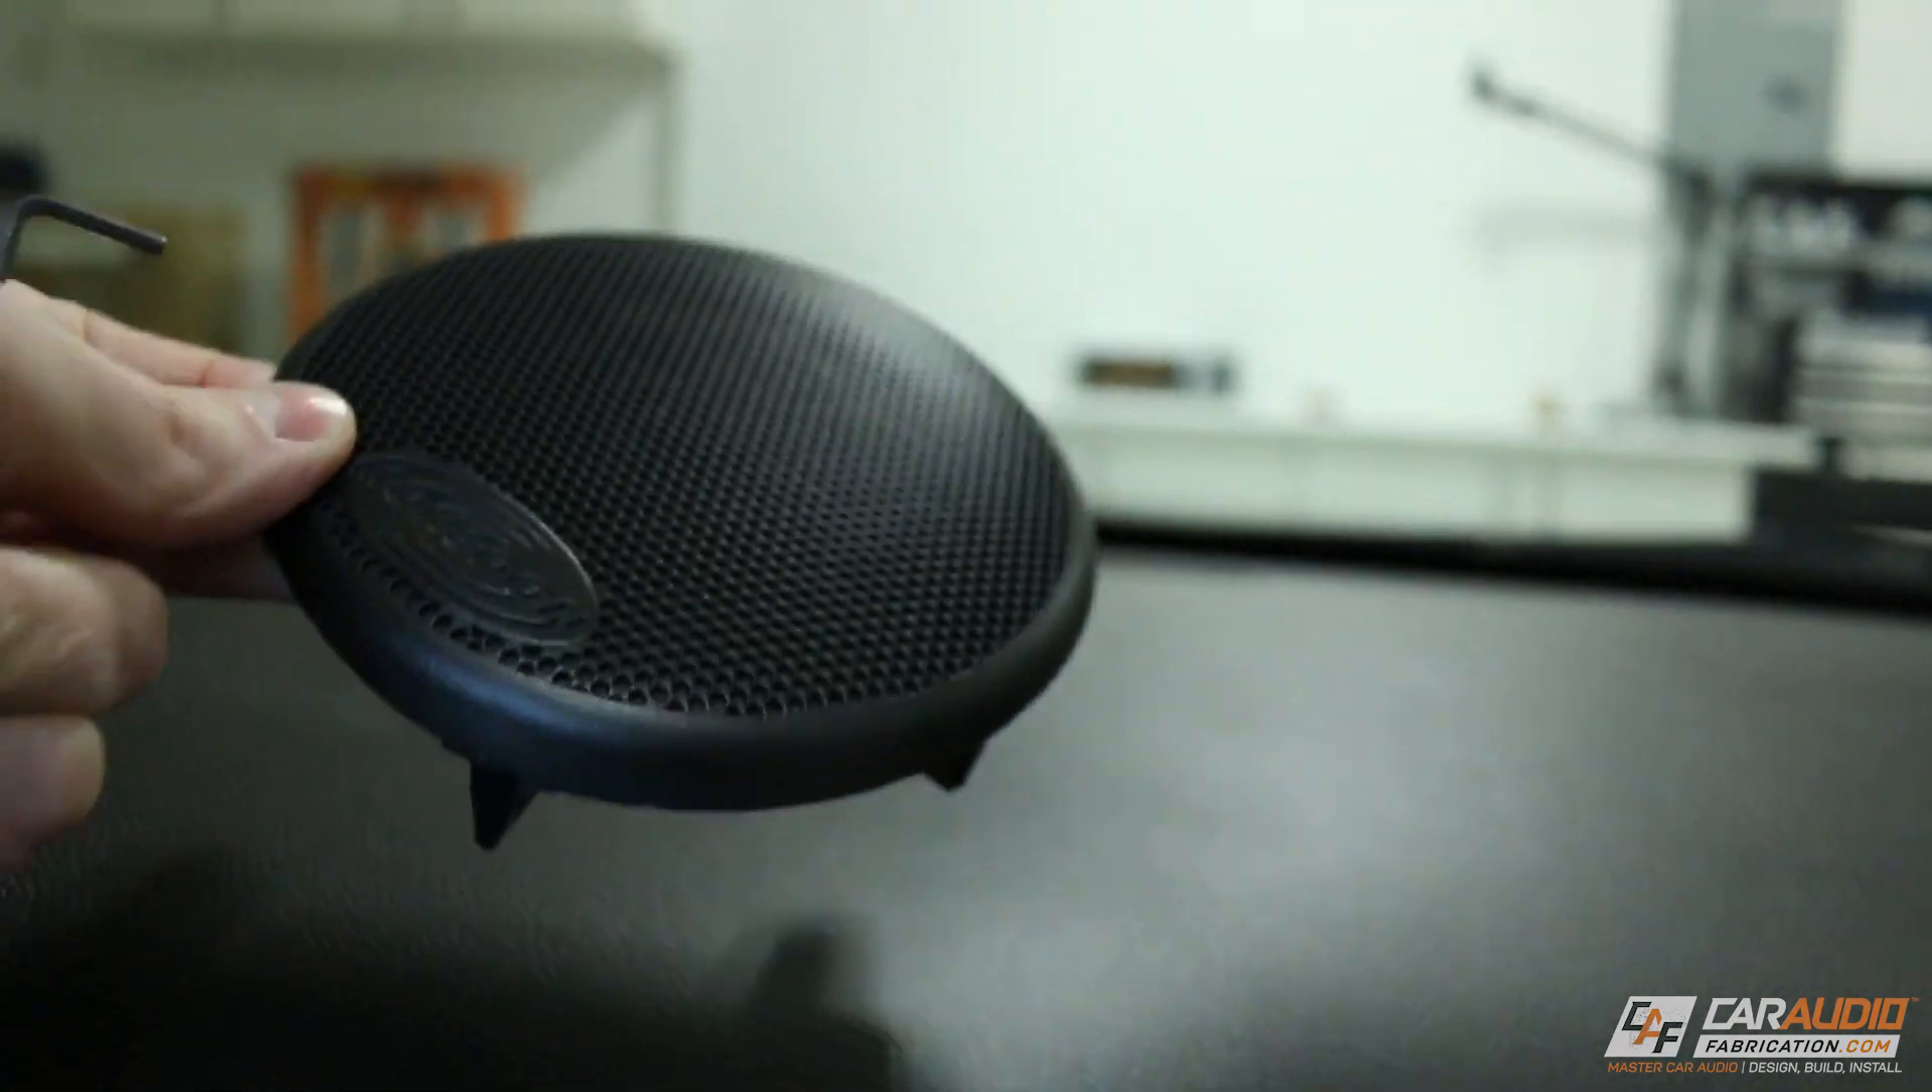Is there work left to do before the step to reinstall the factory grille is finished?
Yes.